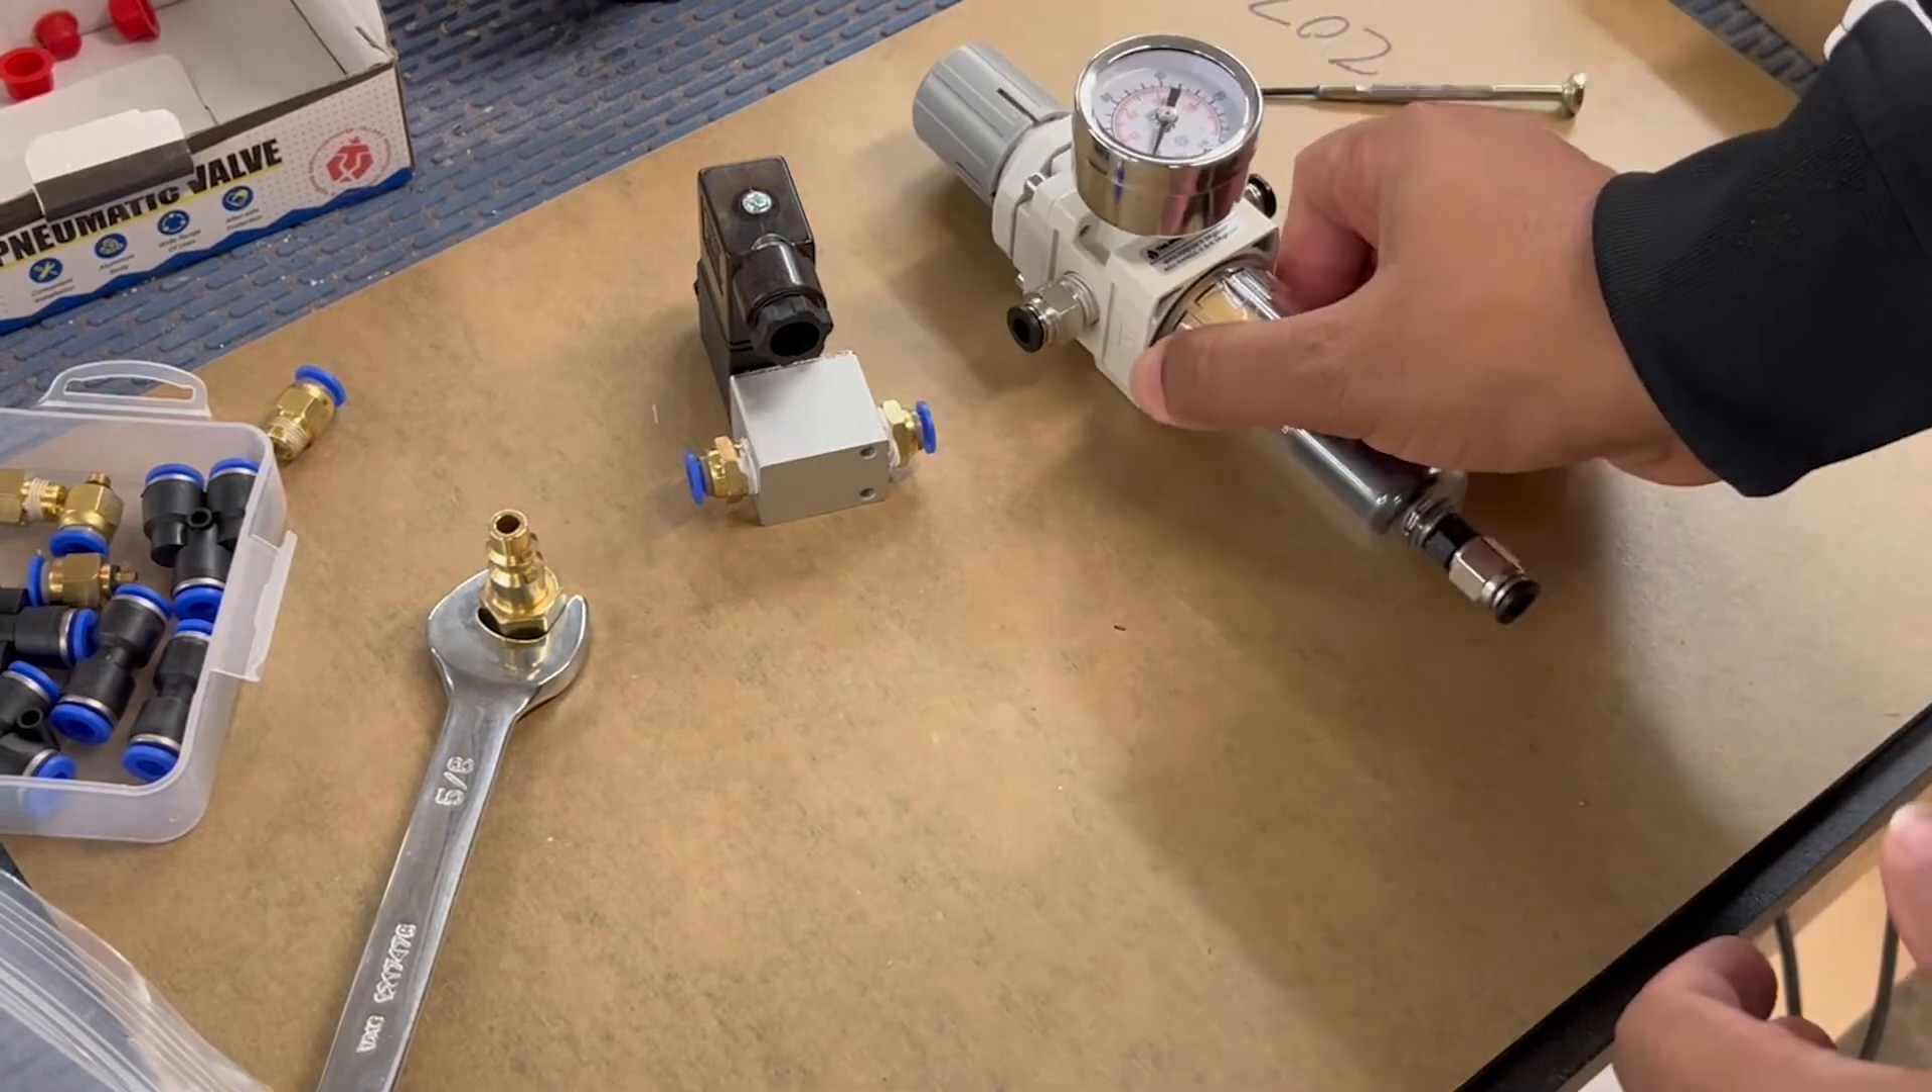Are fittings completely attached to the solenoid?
Yes.